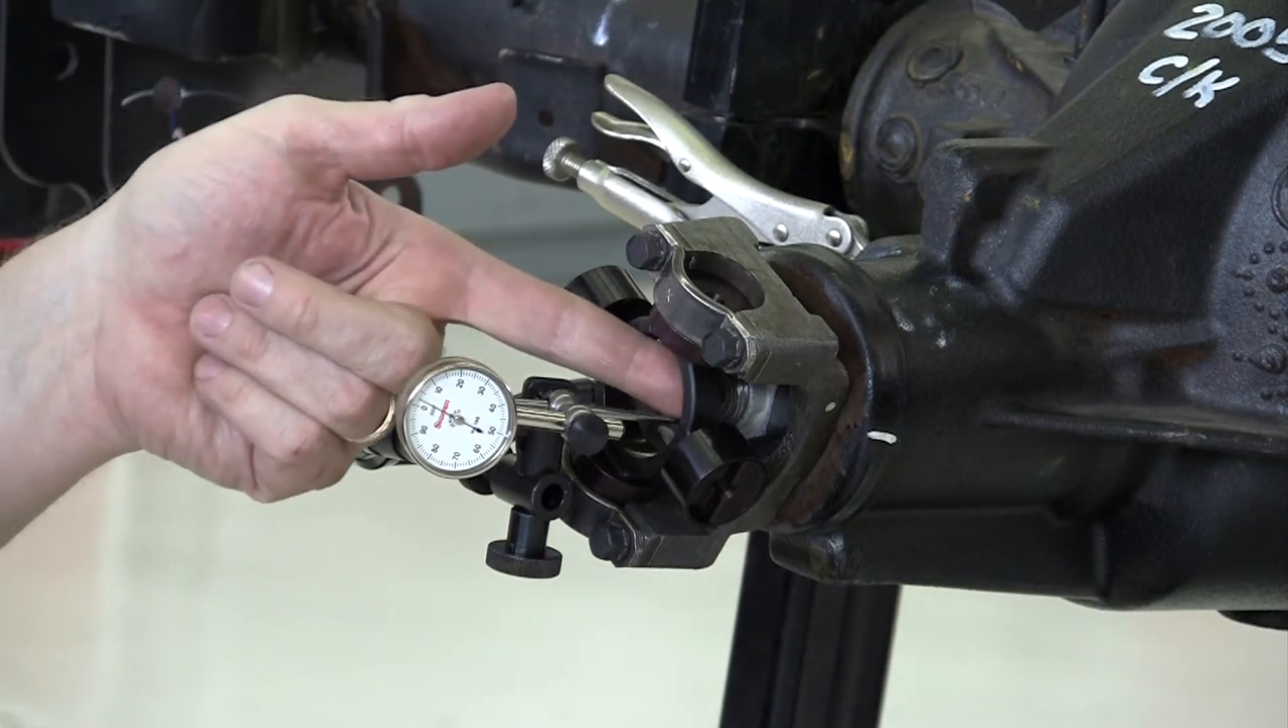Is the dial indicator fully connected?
Yes.